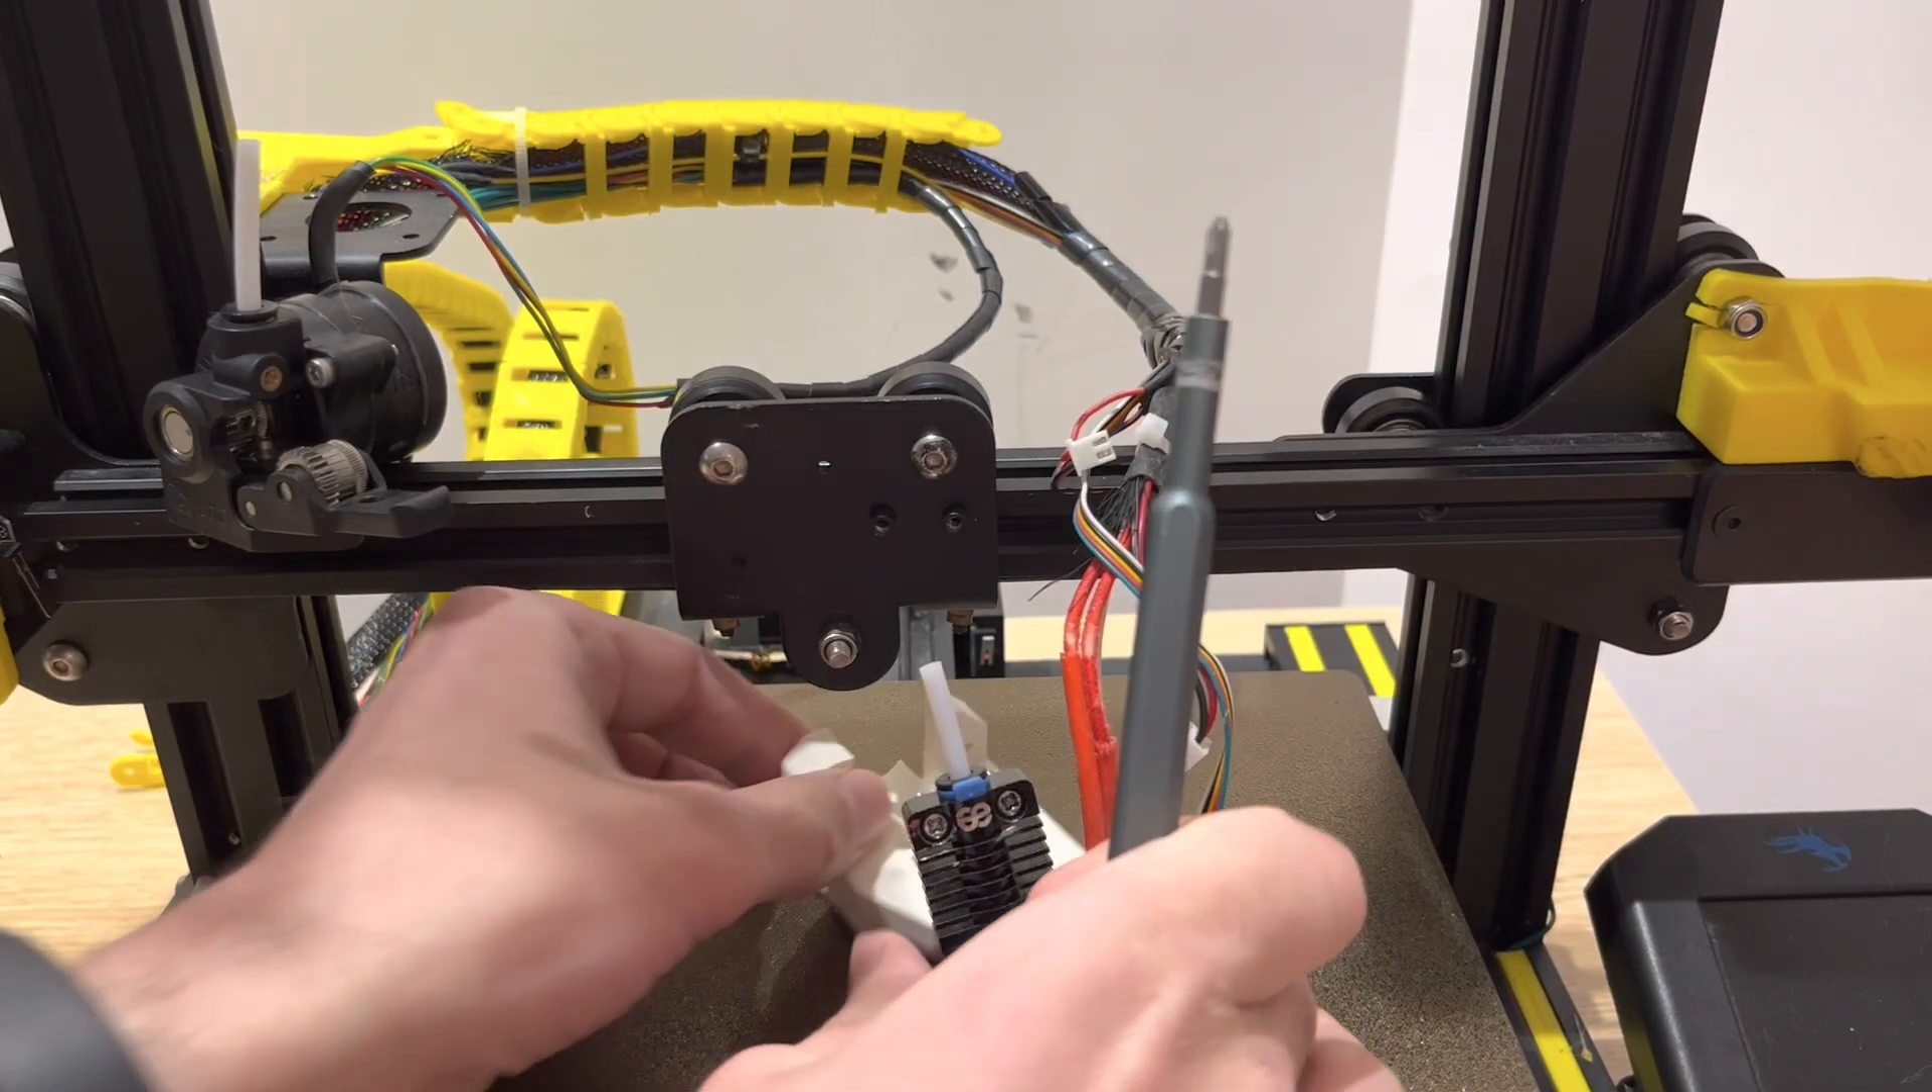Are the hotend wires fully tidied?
No.